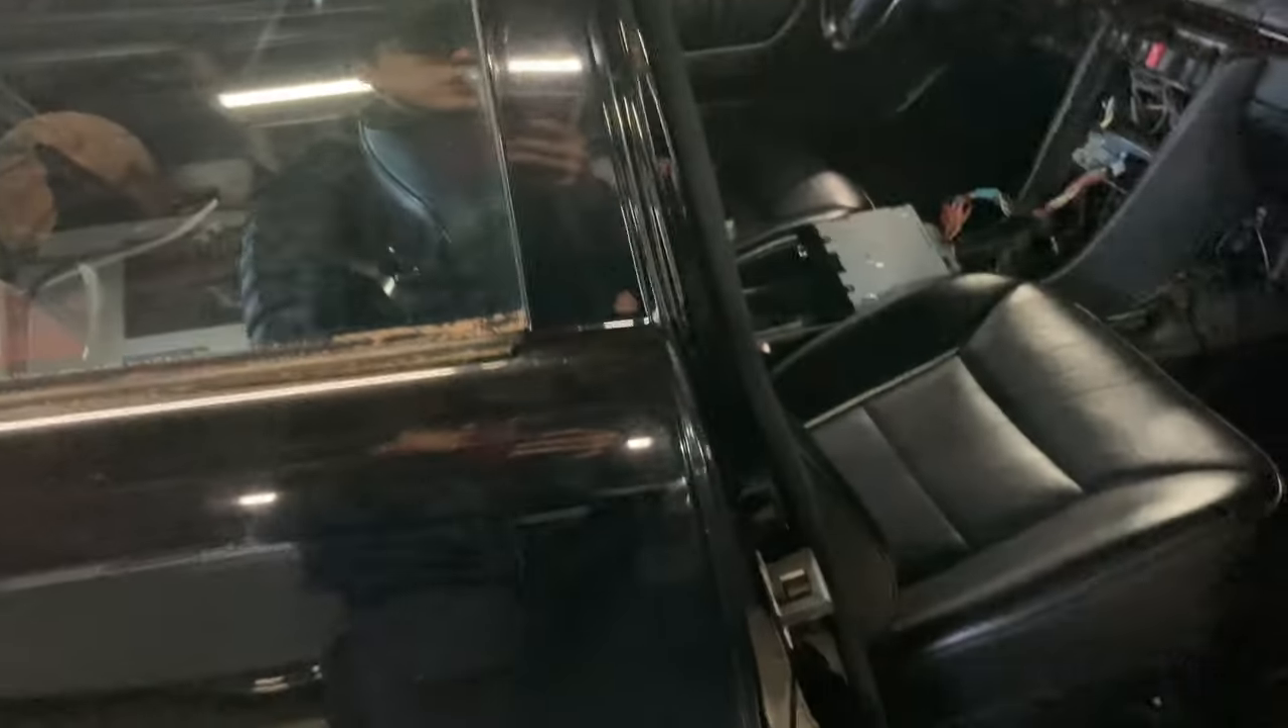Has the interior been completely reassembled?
No.